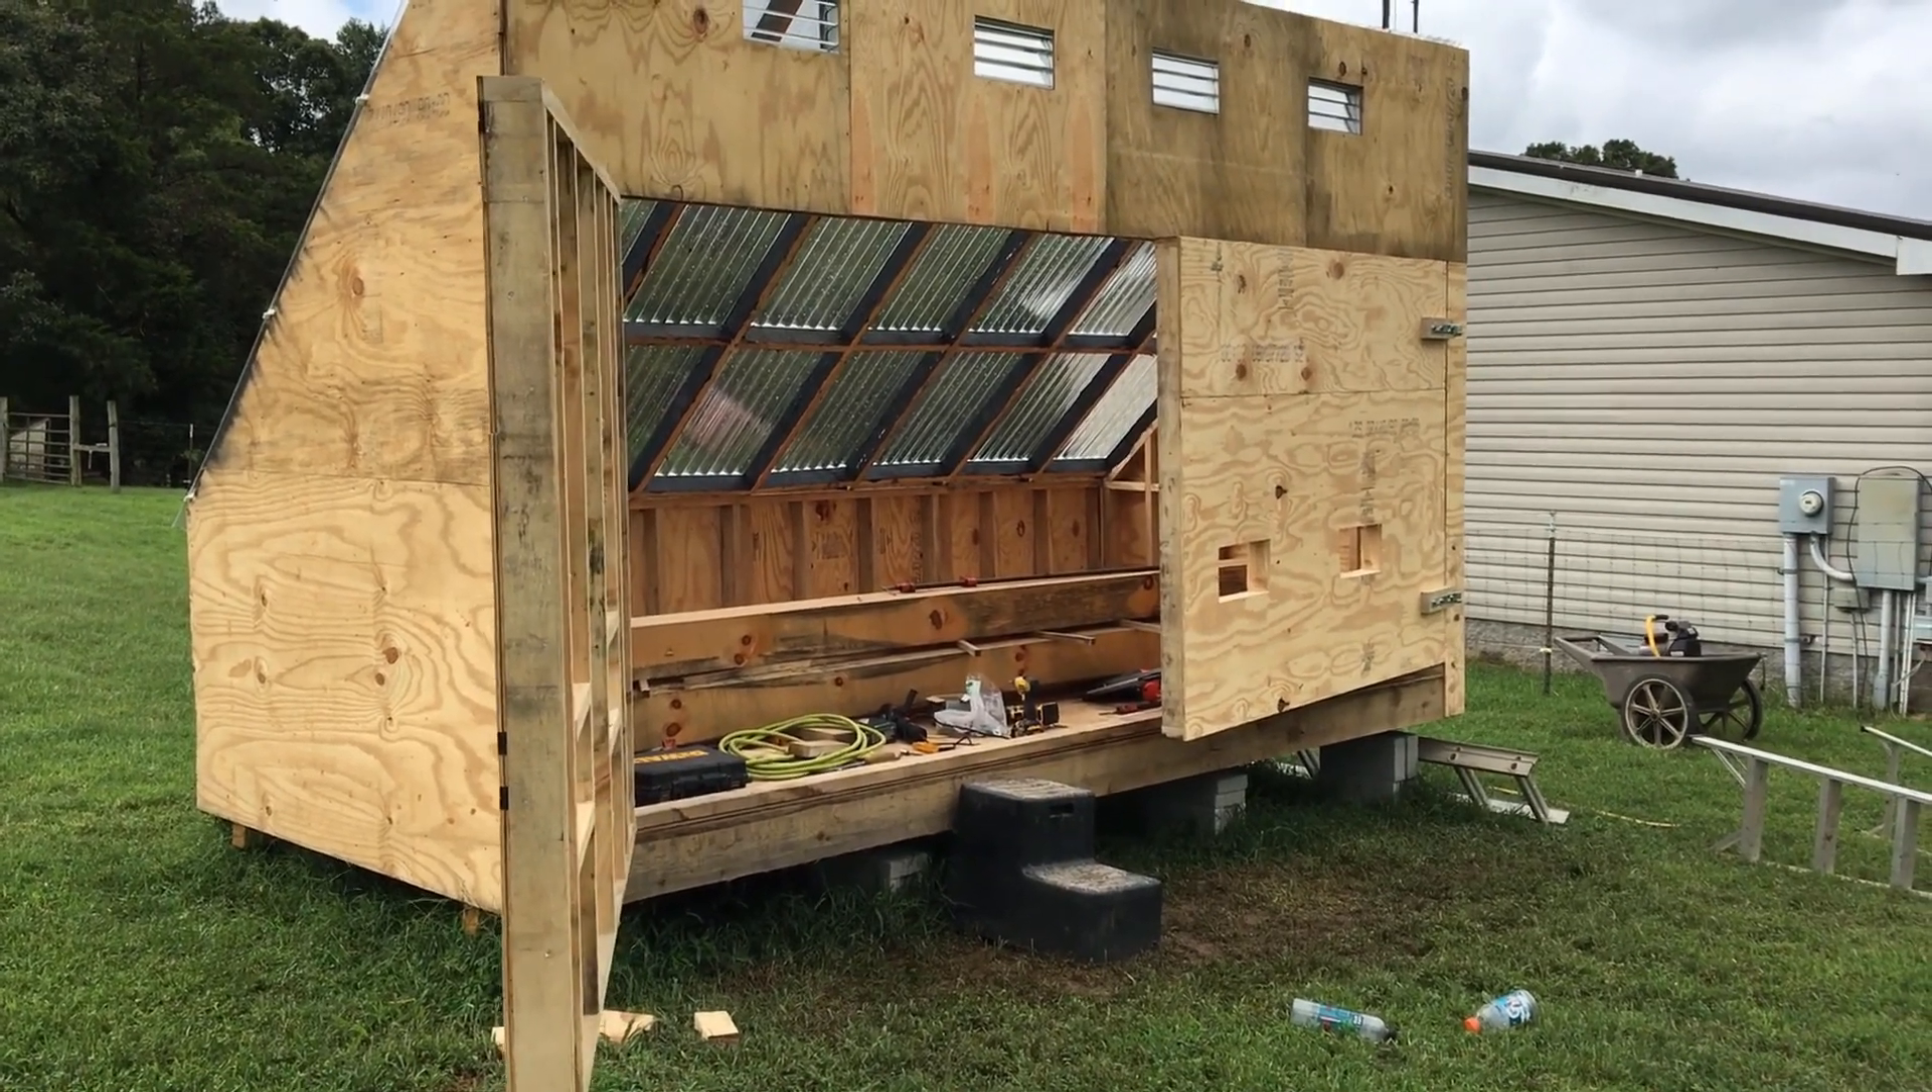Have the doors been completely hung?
Yes.